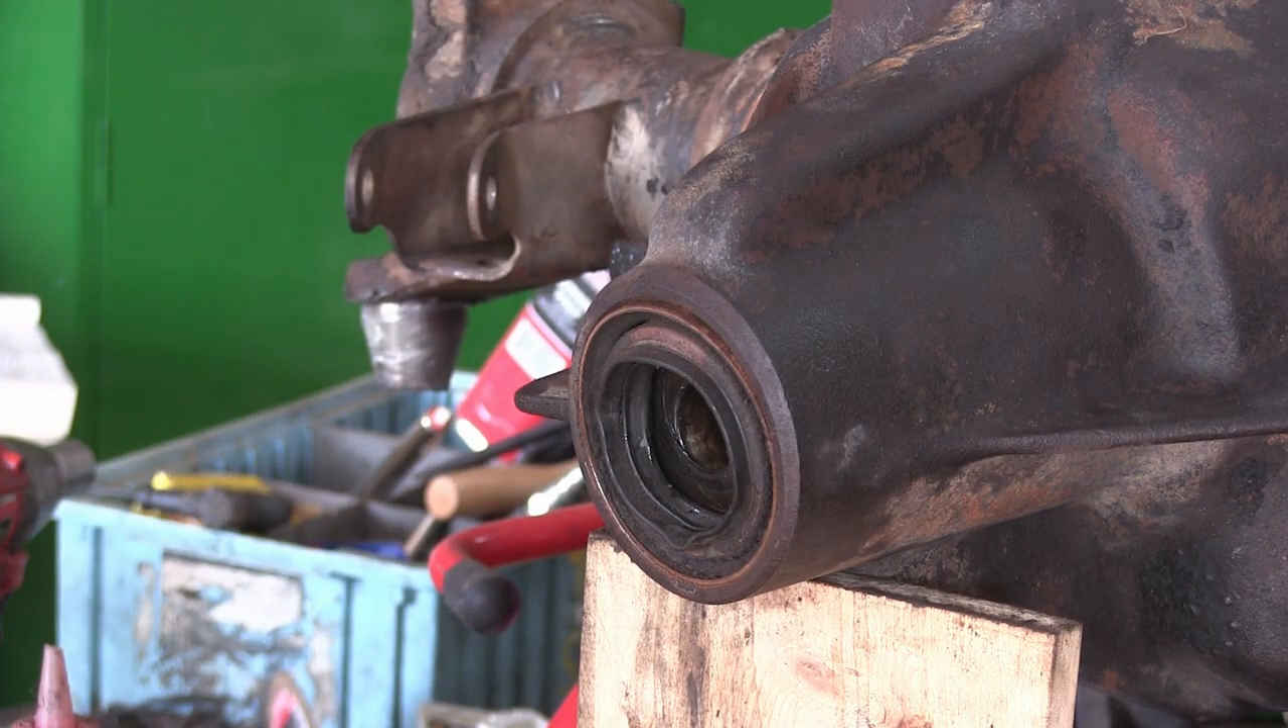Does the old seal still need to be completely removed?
Yes.